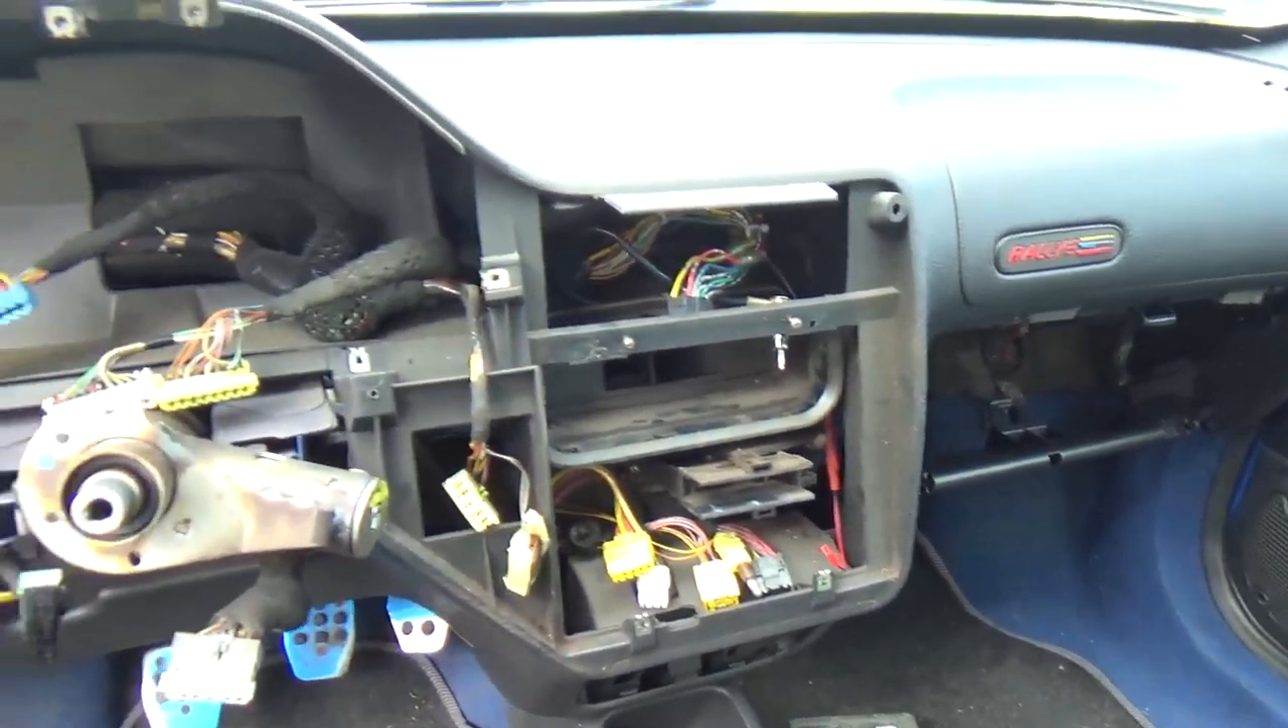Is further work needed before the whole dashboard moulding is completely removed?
Yes.